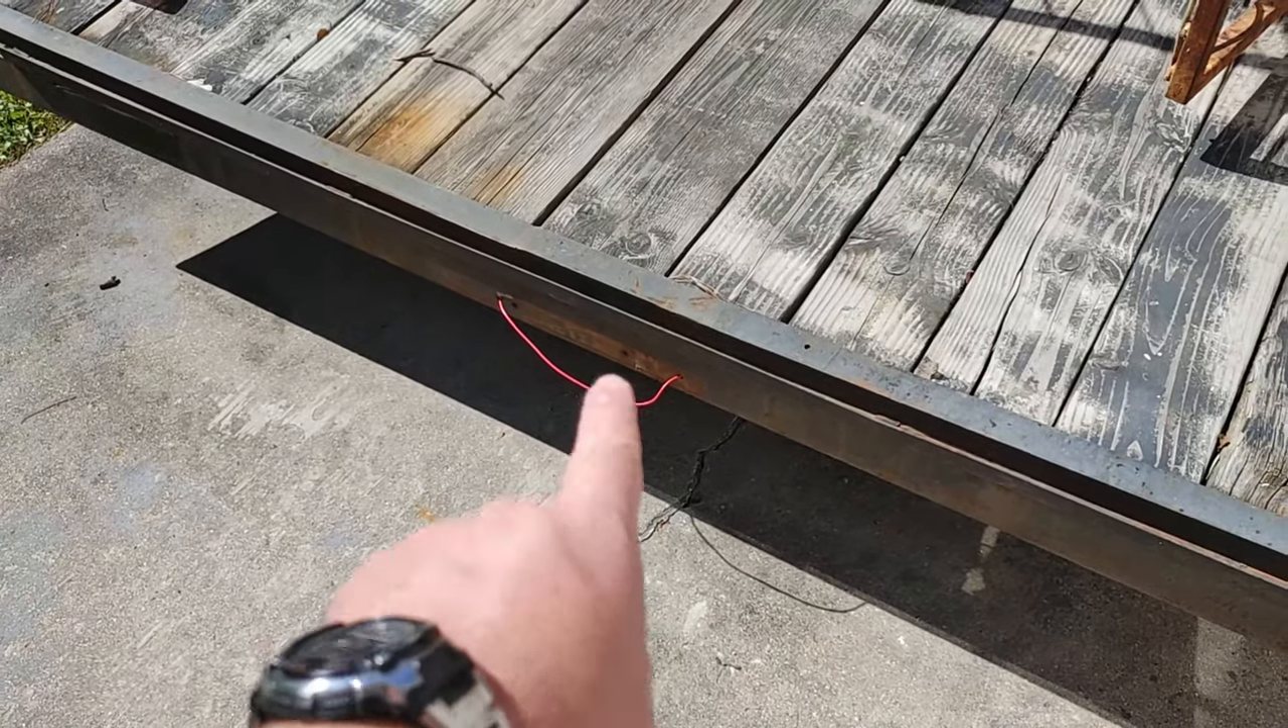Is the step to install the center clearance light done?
No.